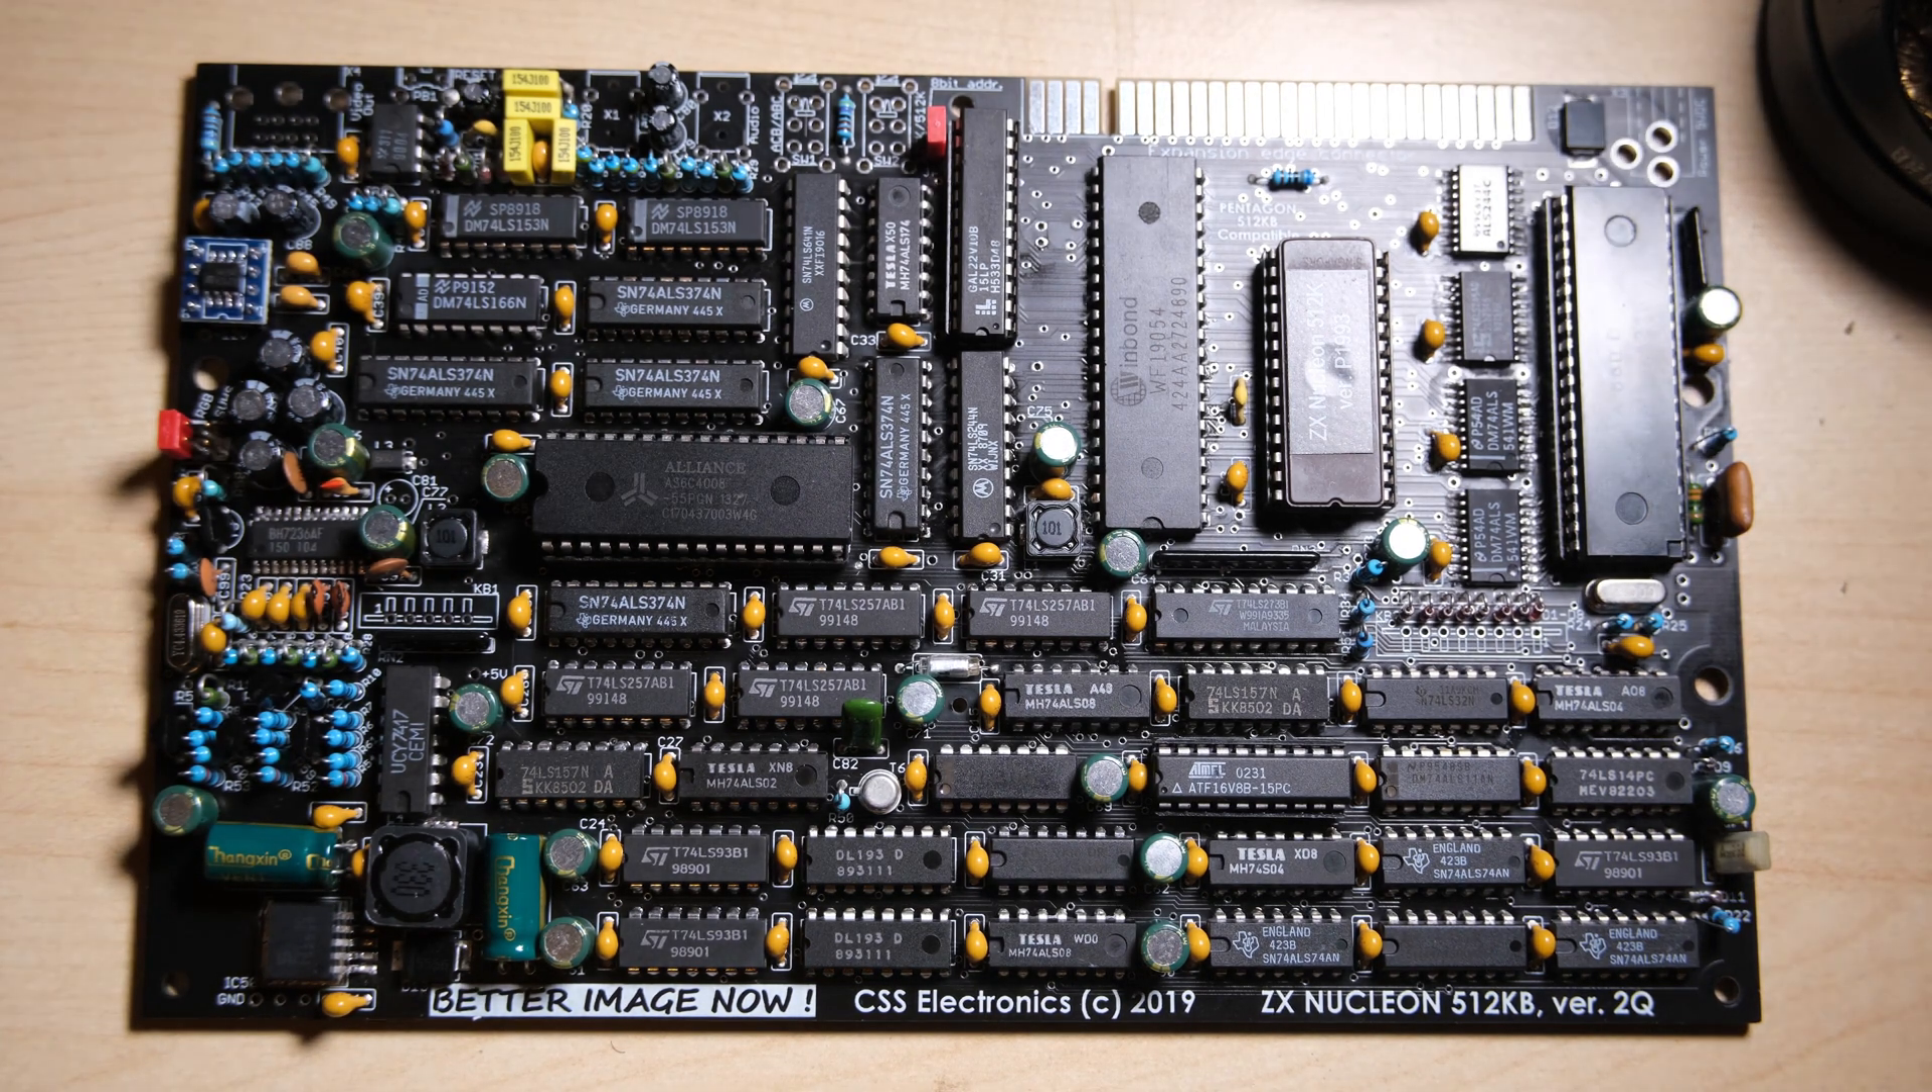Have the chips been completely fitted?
Yes.